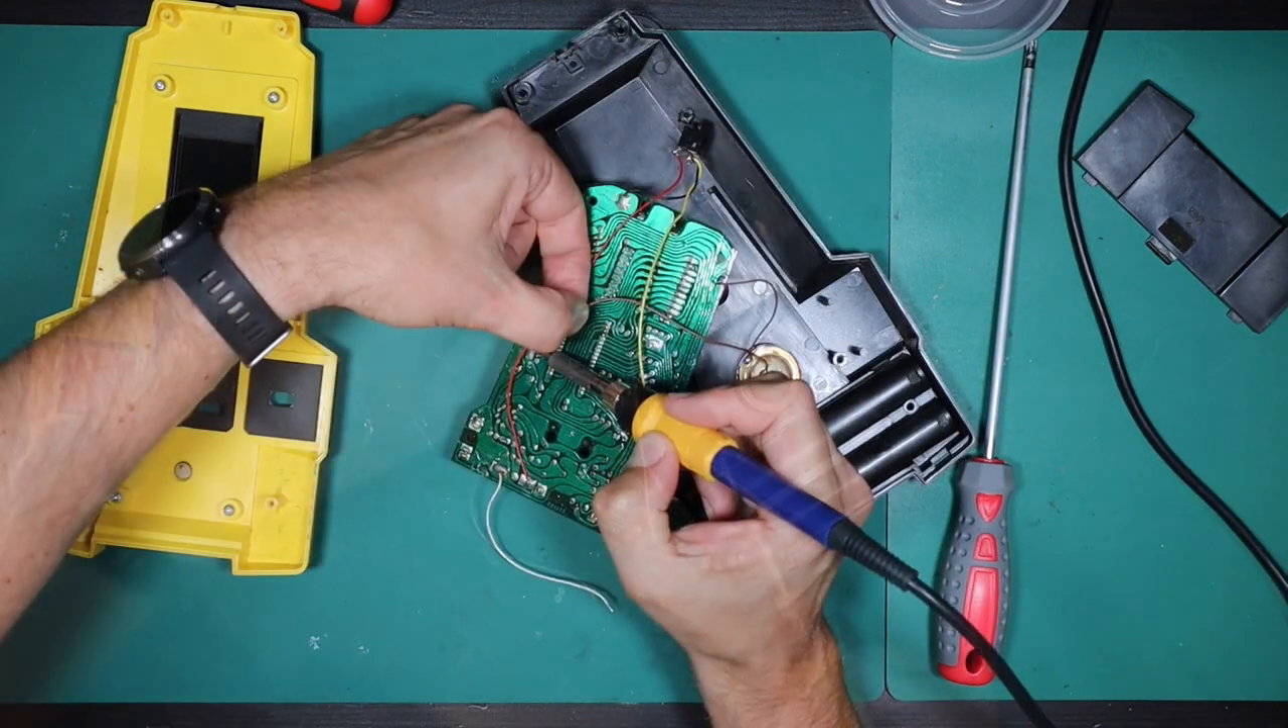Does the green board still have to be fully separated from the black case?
Yes.